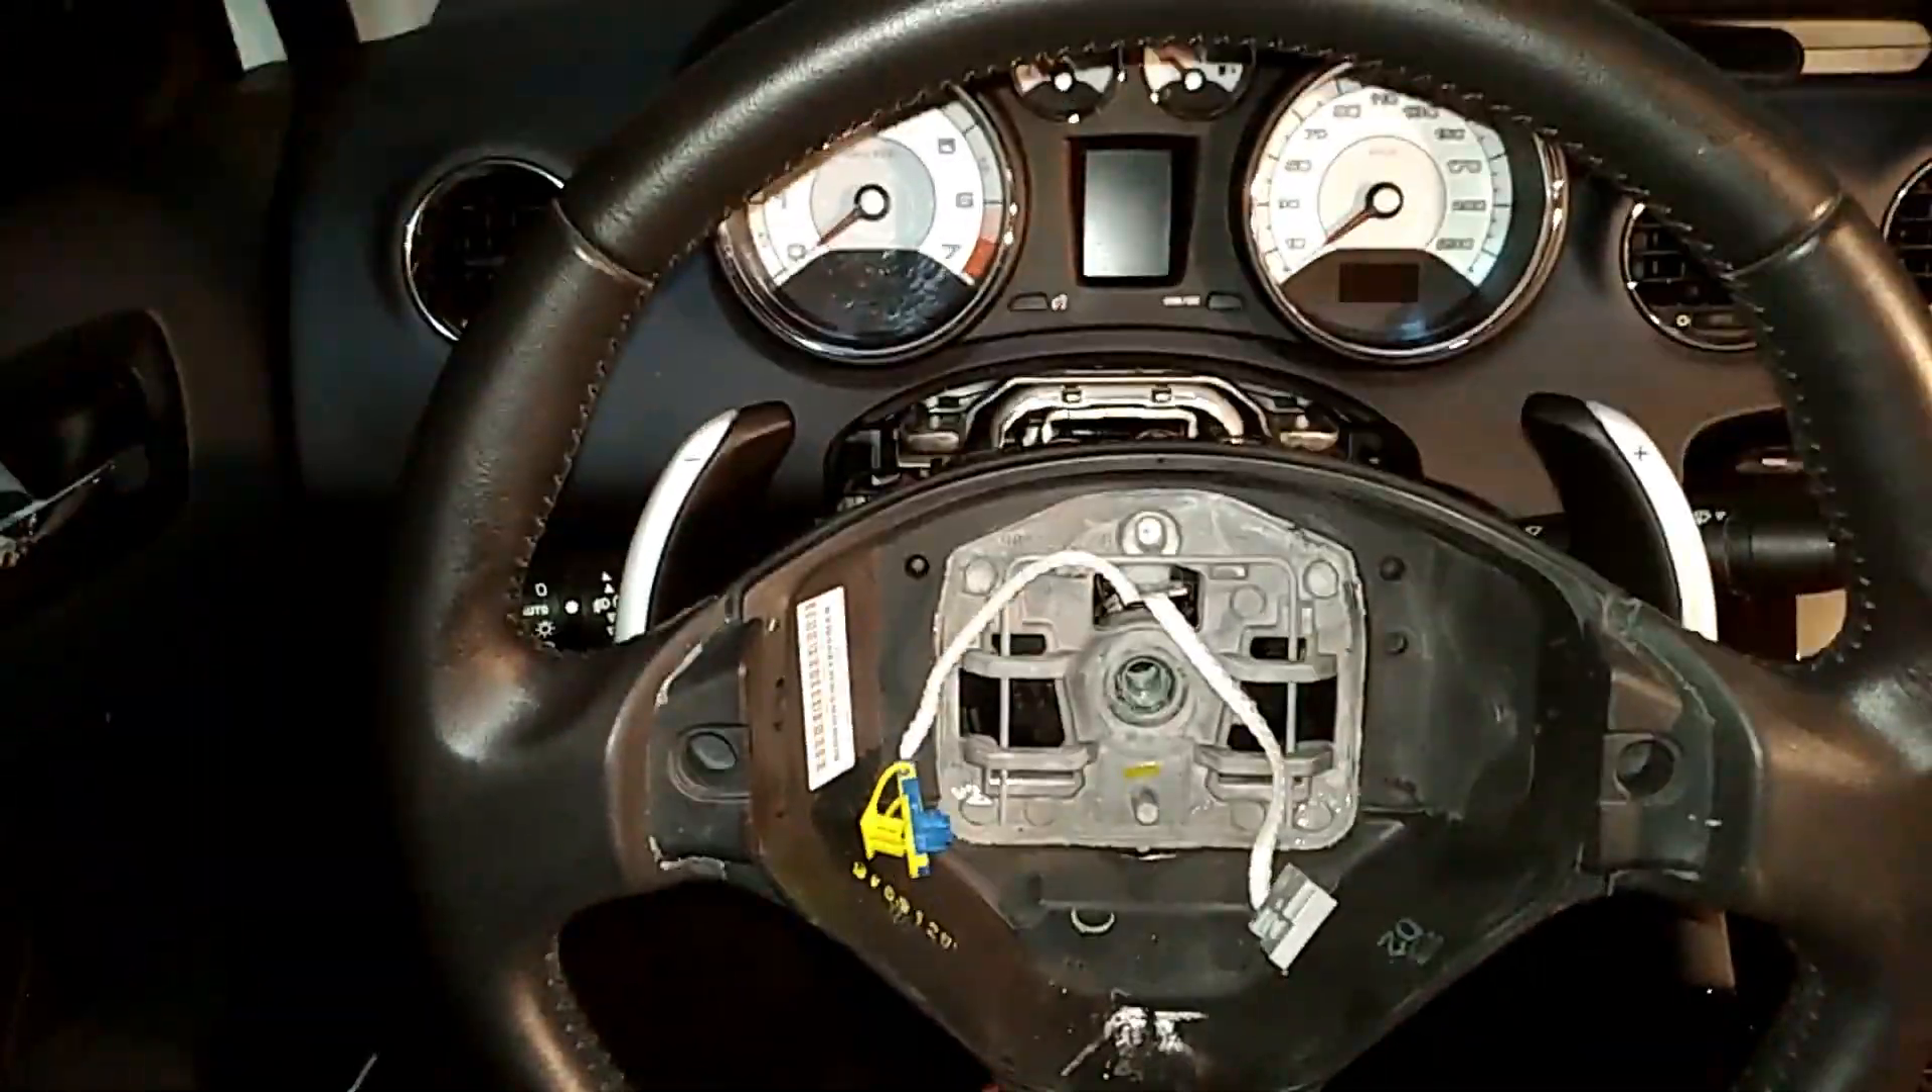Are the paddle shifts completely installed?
Yes.